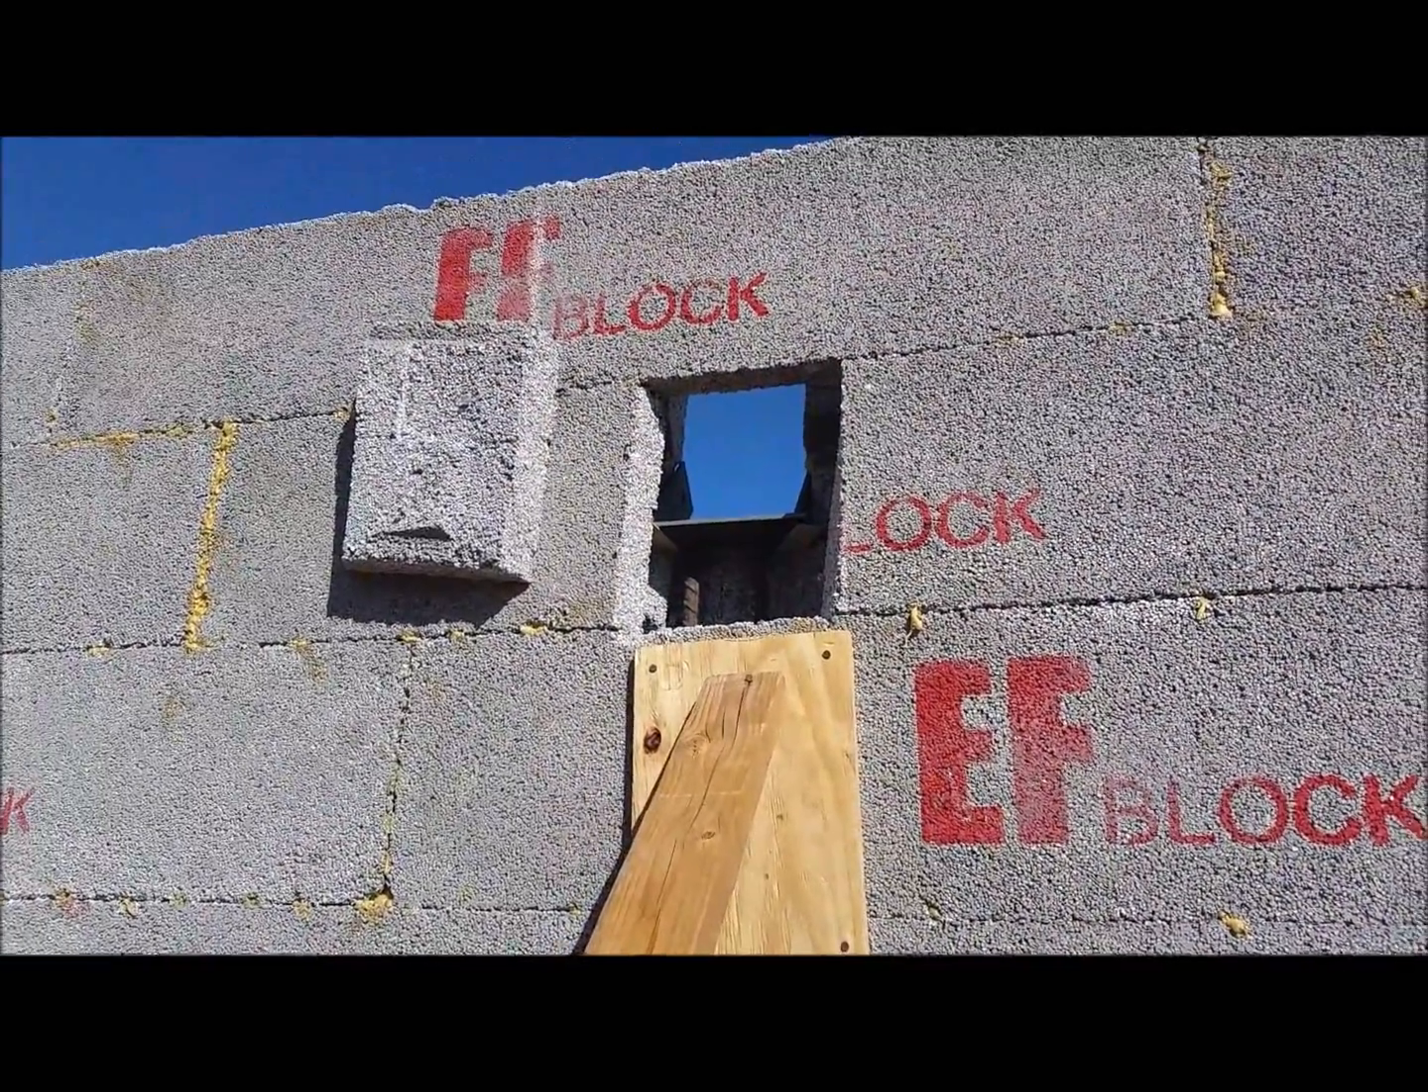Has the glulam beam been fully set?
No.